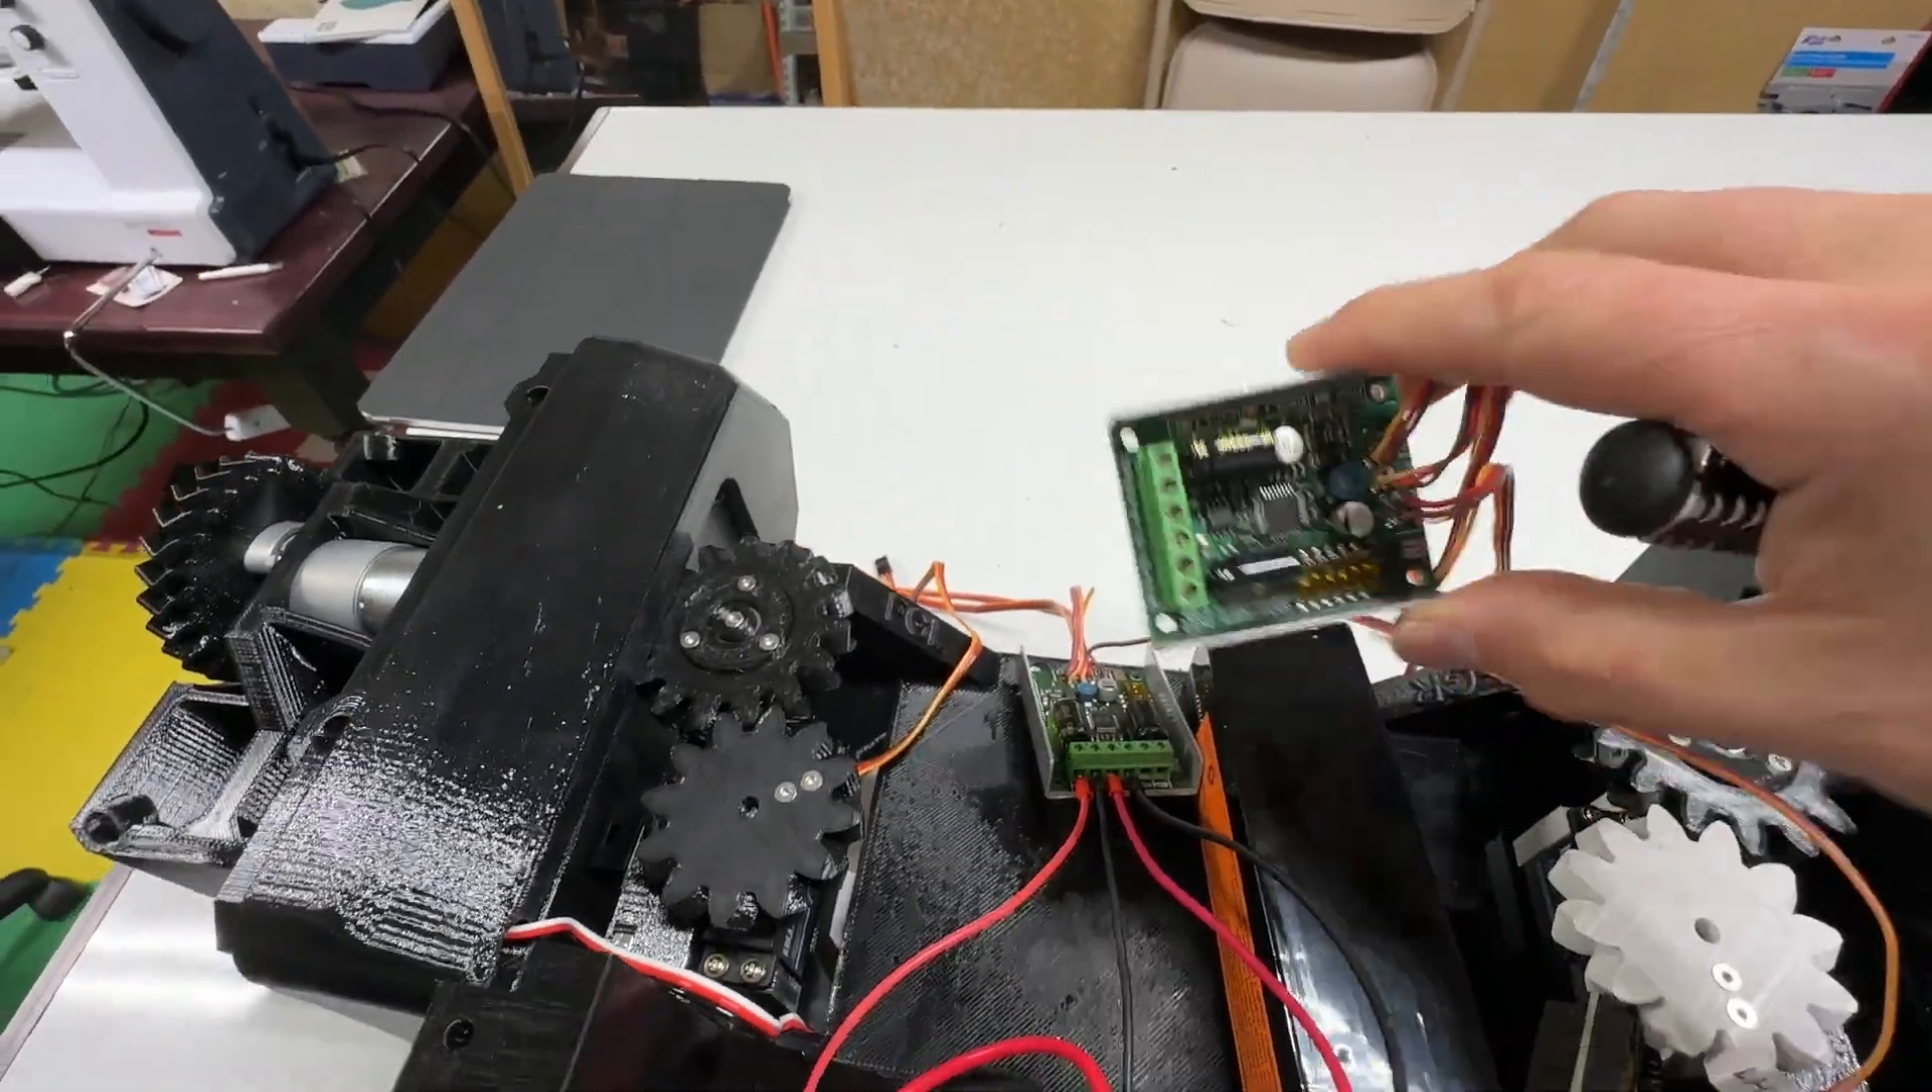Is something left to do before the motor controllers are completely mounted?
Yes.